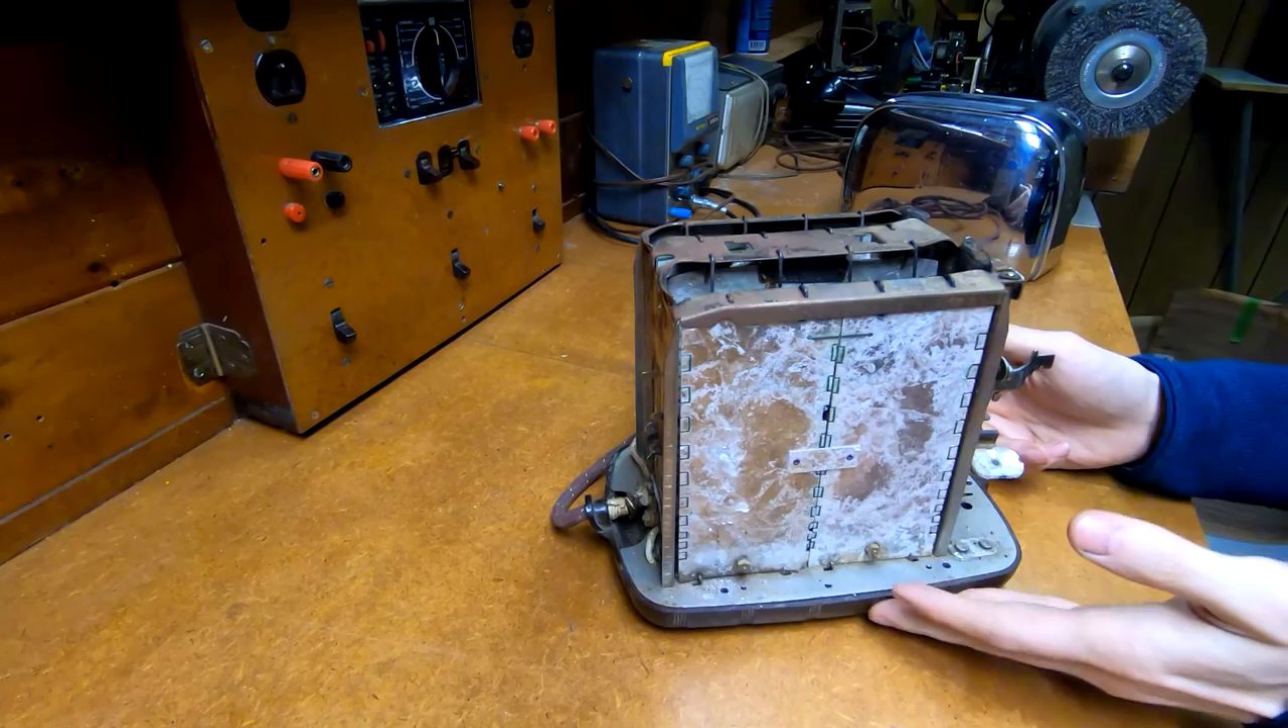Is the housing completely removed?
Yes.